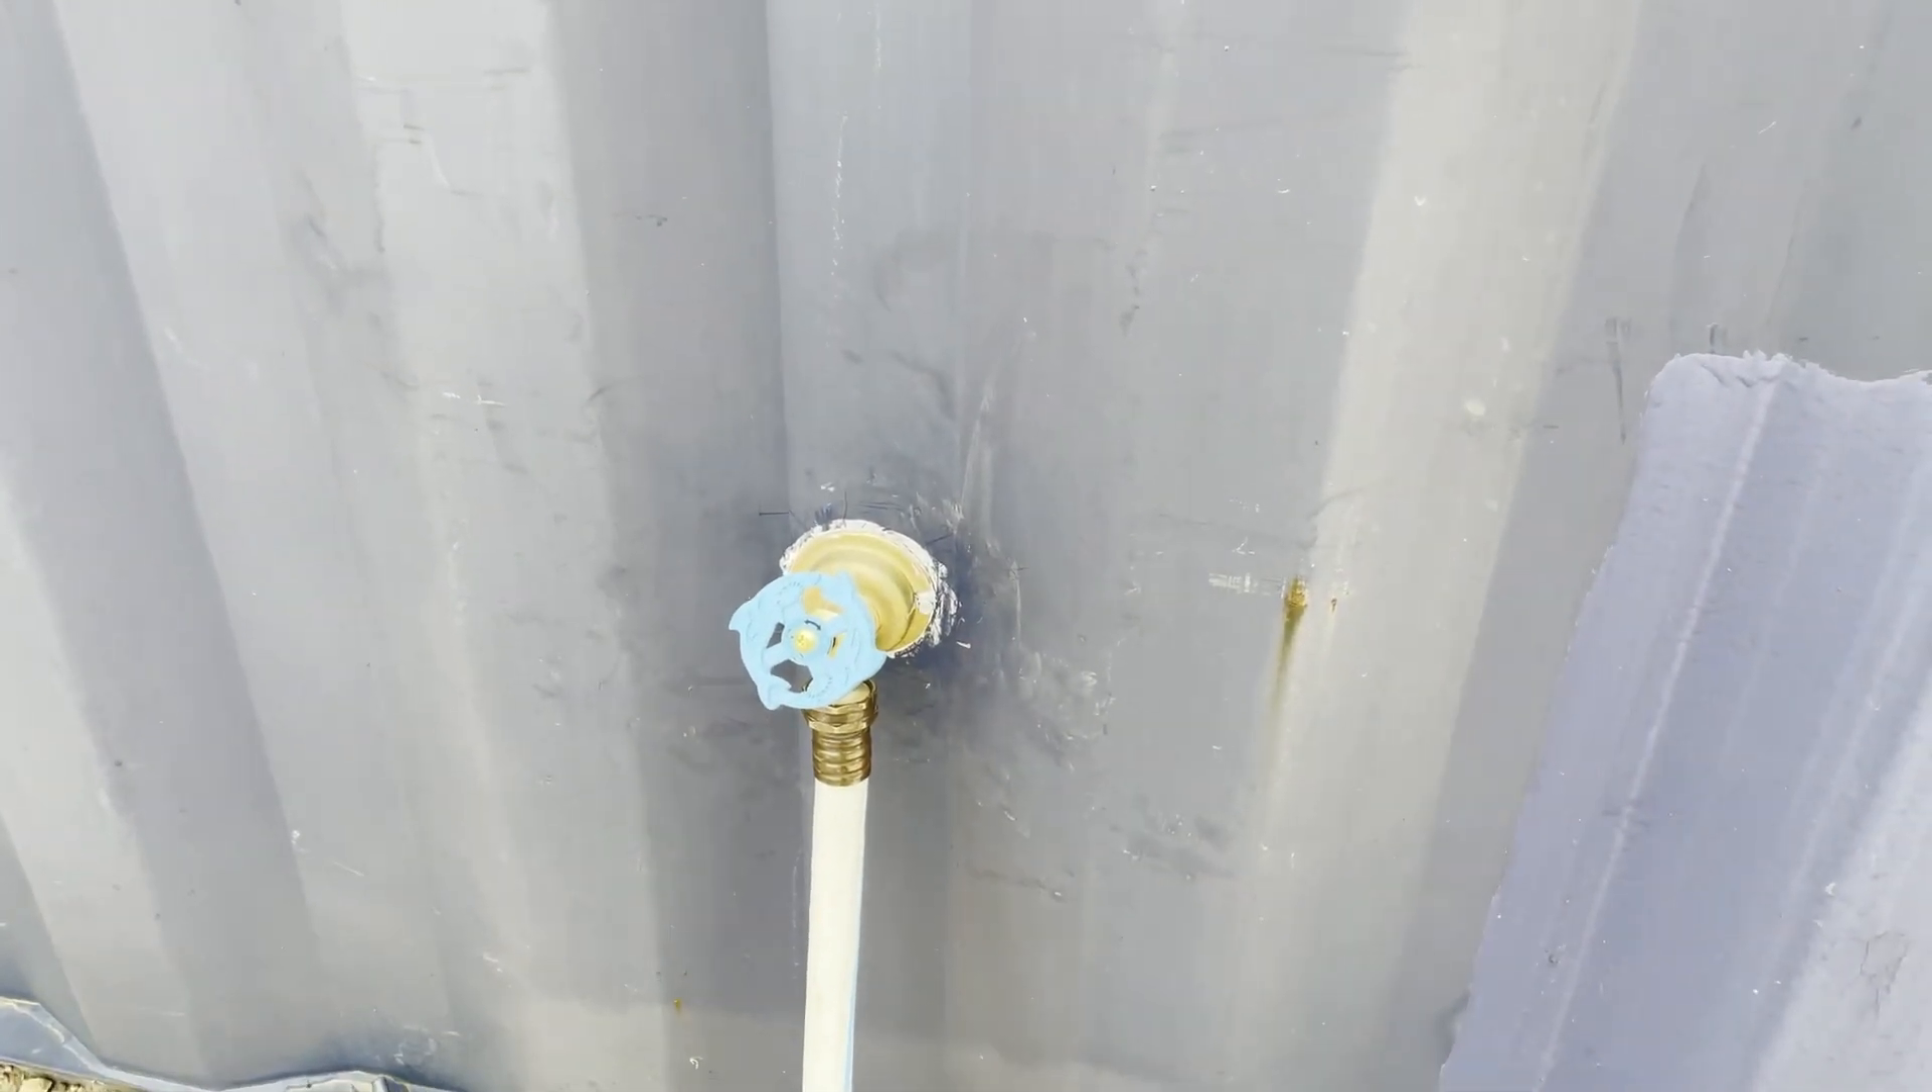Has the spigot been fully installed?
Yes.